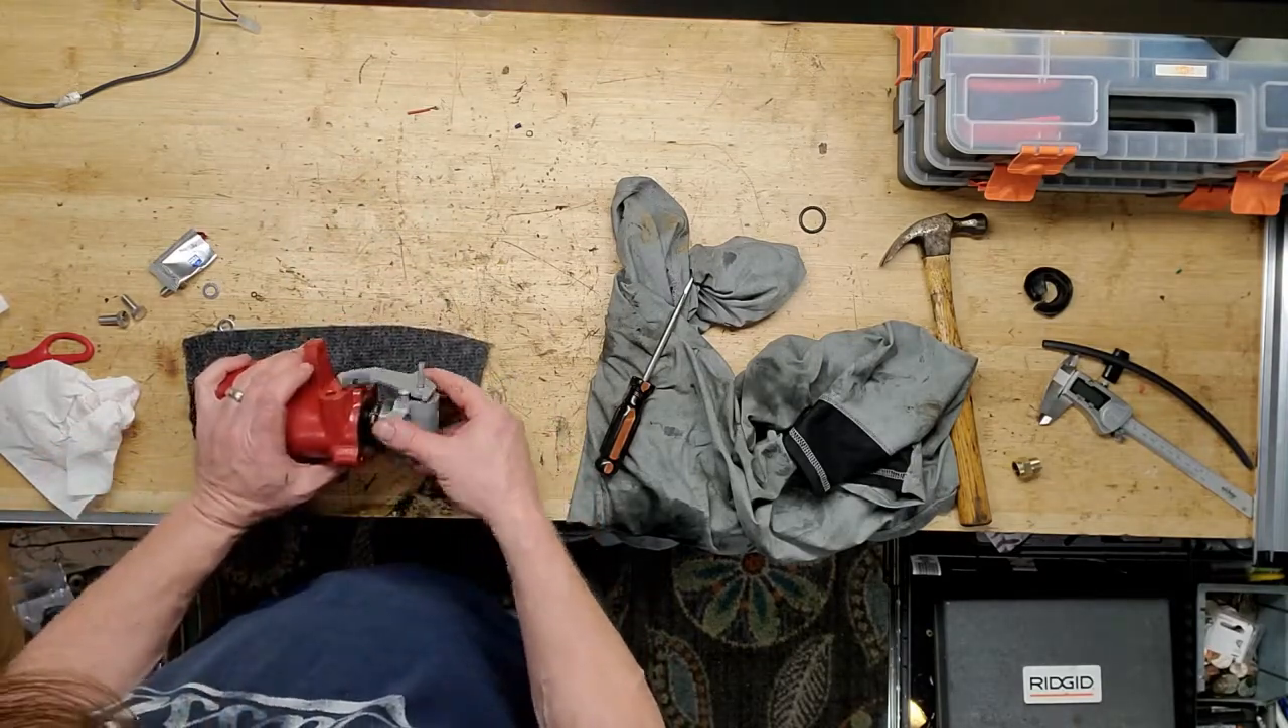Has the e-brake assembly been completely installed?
No.